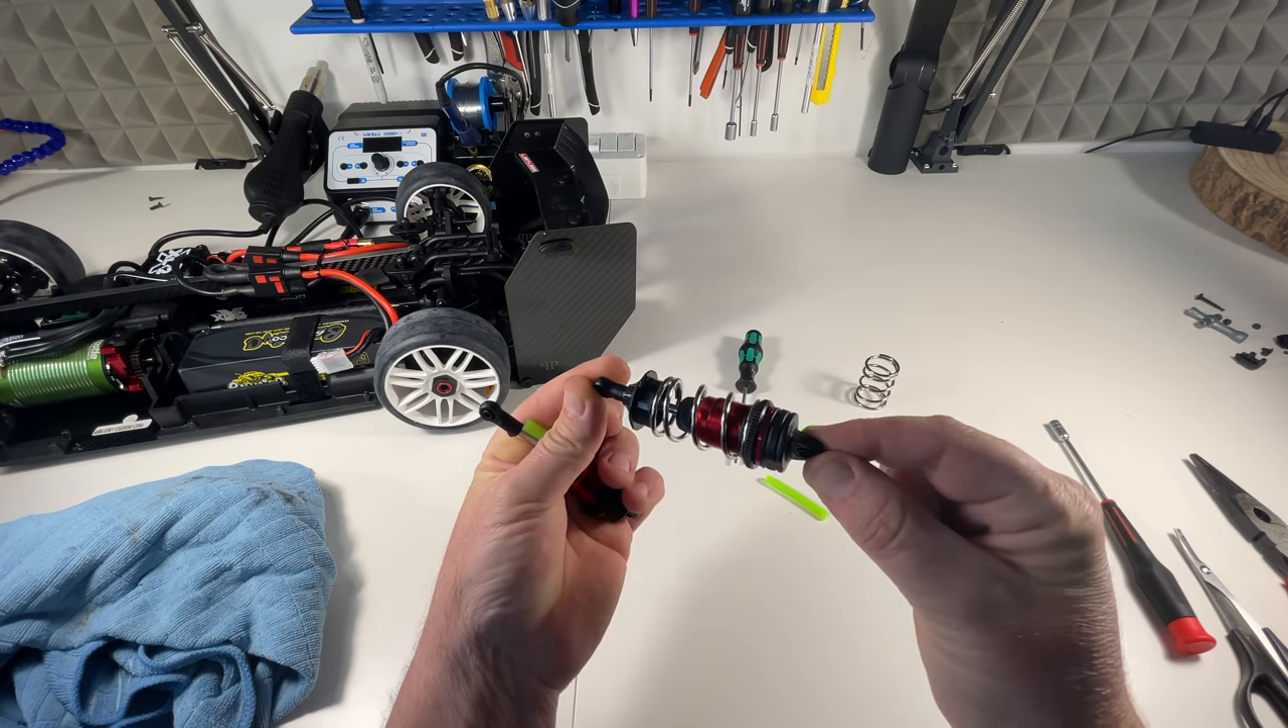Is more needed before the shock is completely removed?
No.